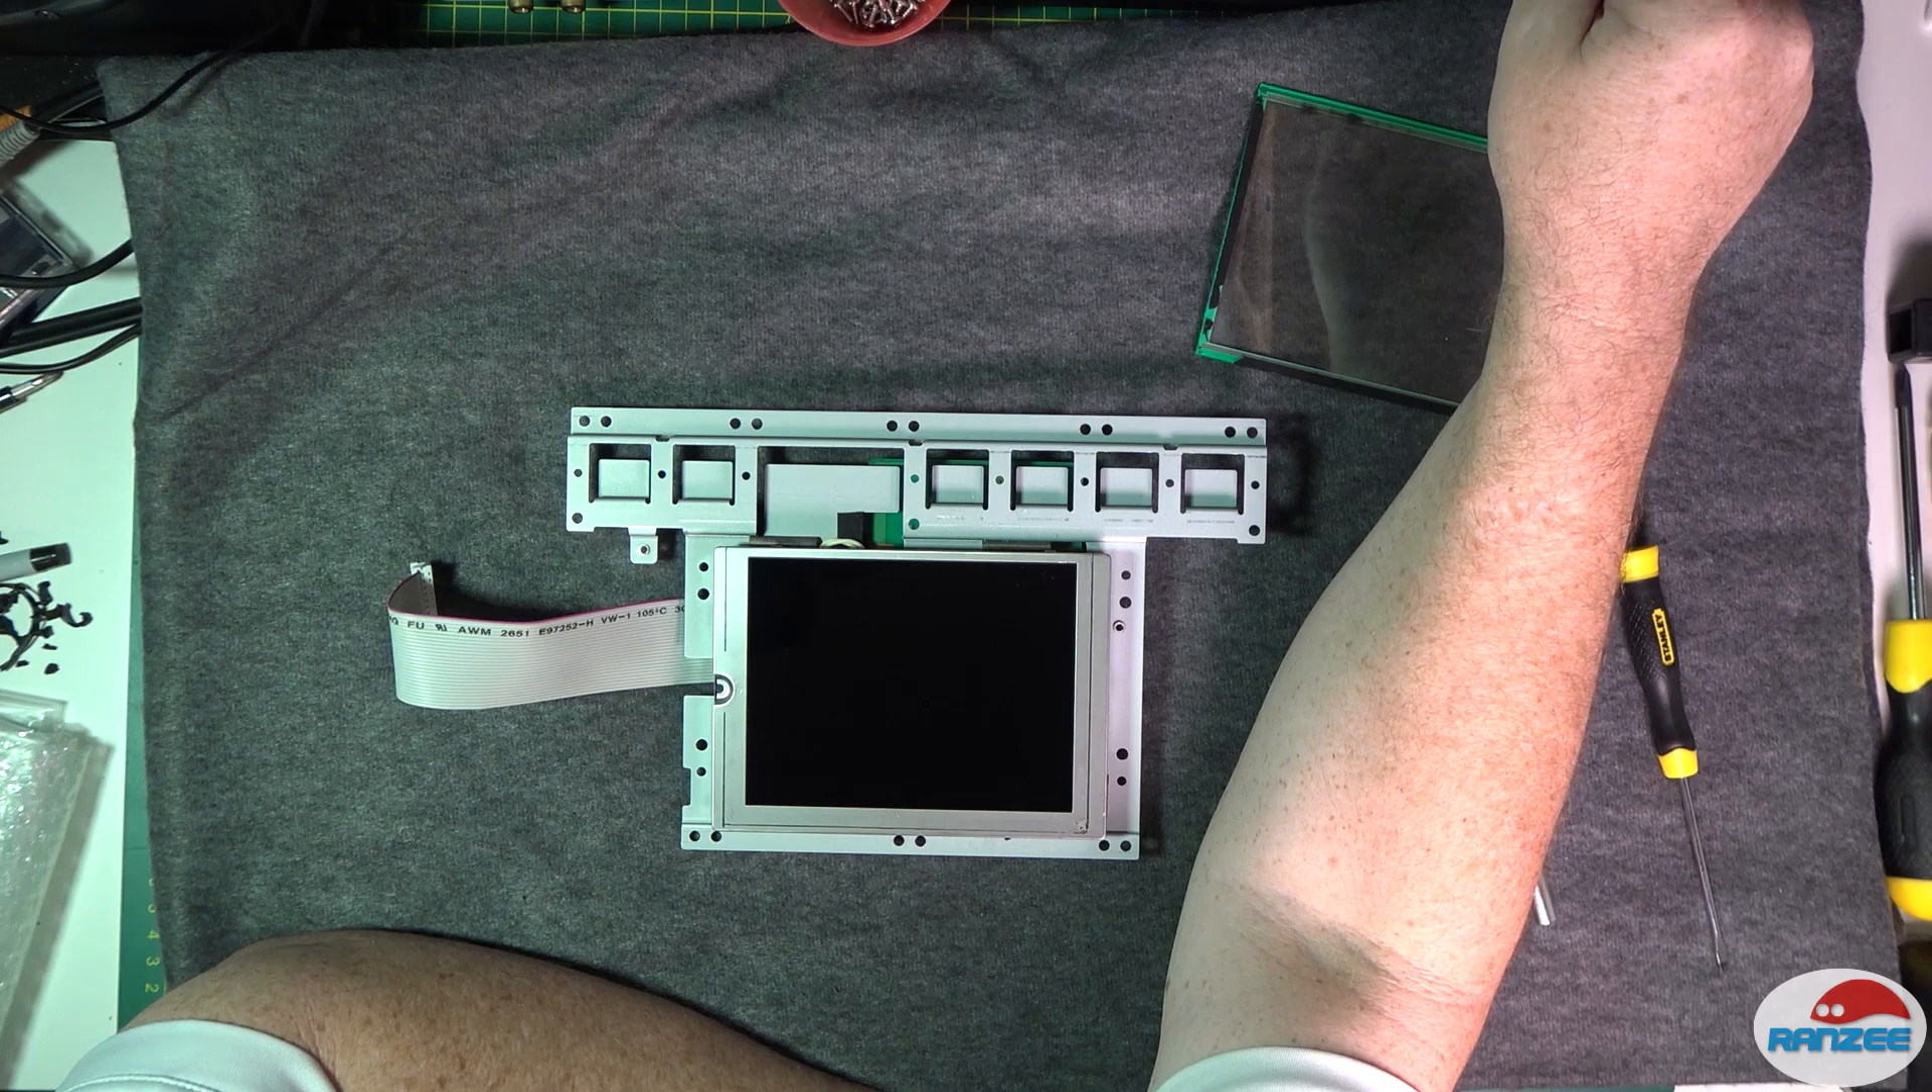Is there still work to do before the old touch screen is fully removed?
No.